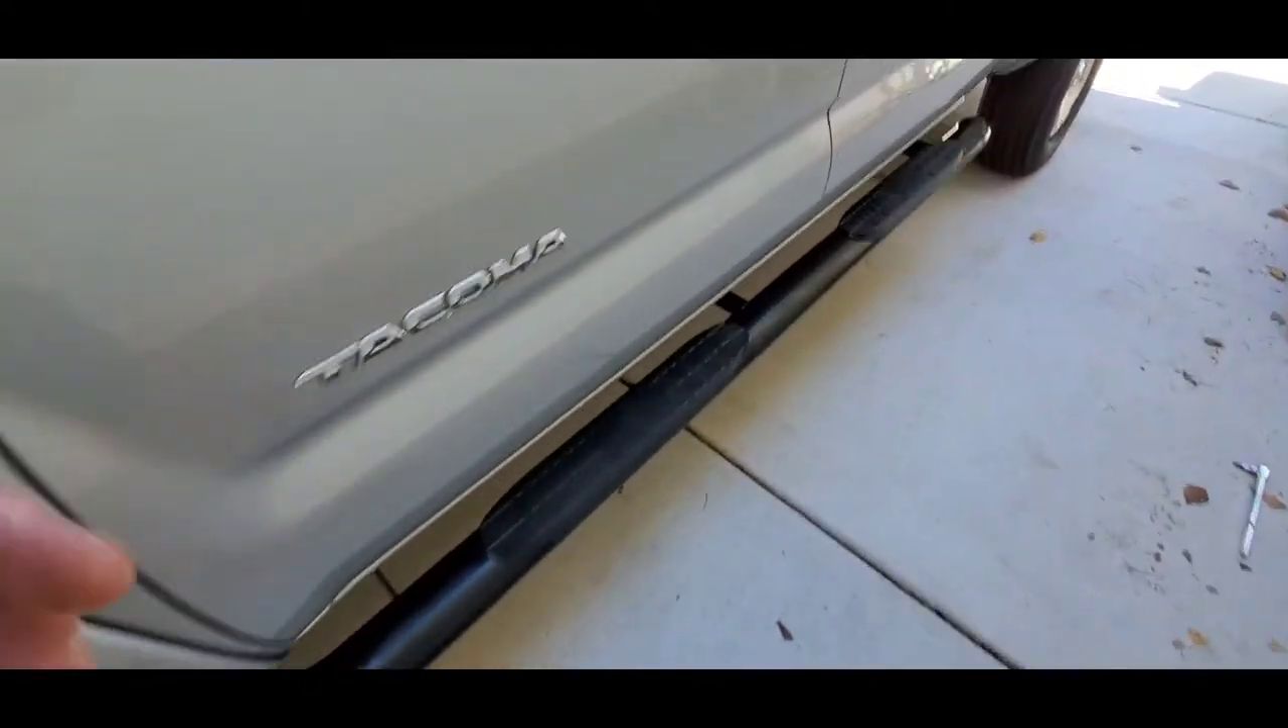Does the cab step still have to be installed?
No.